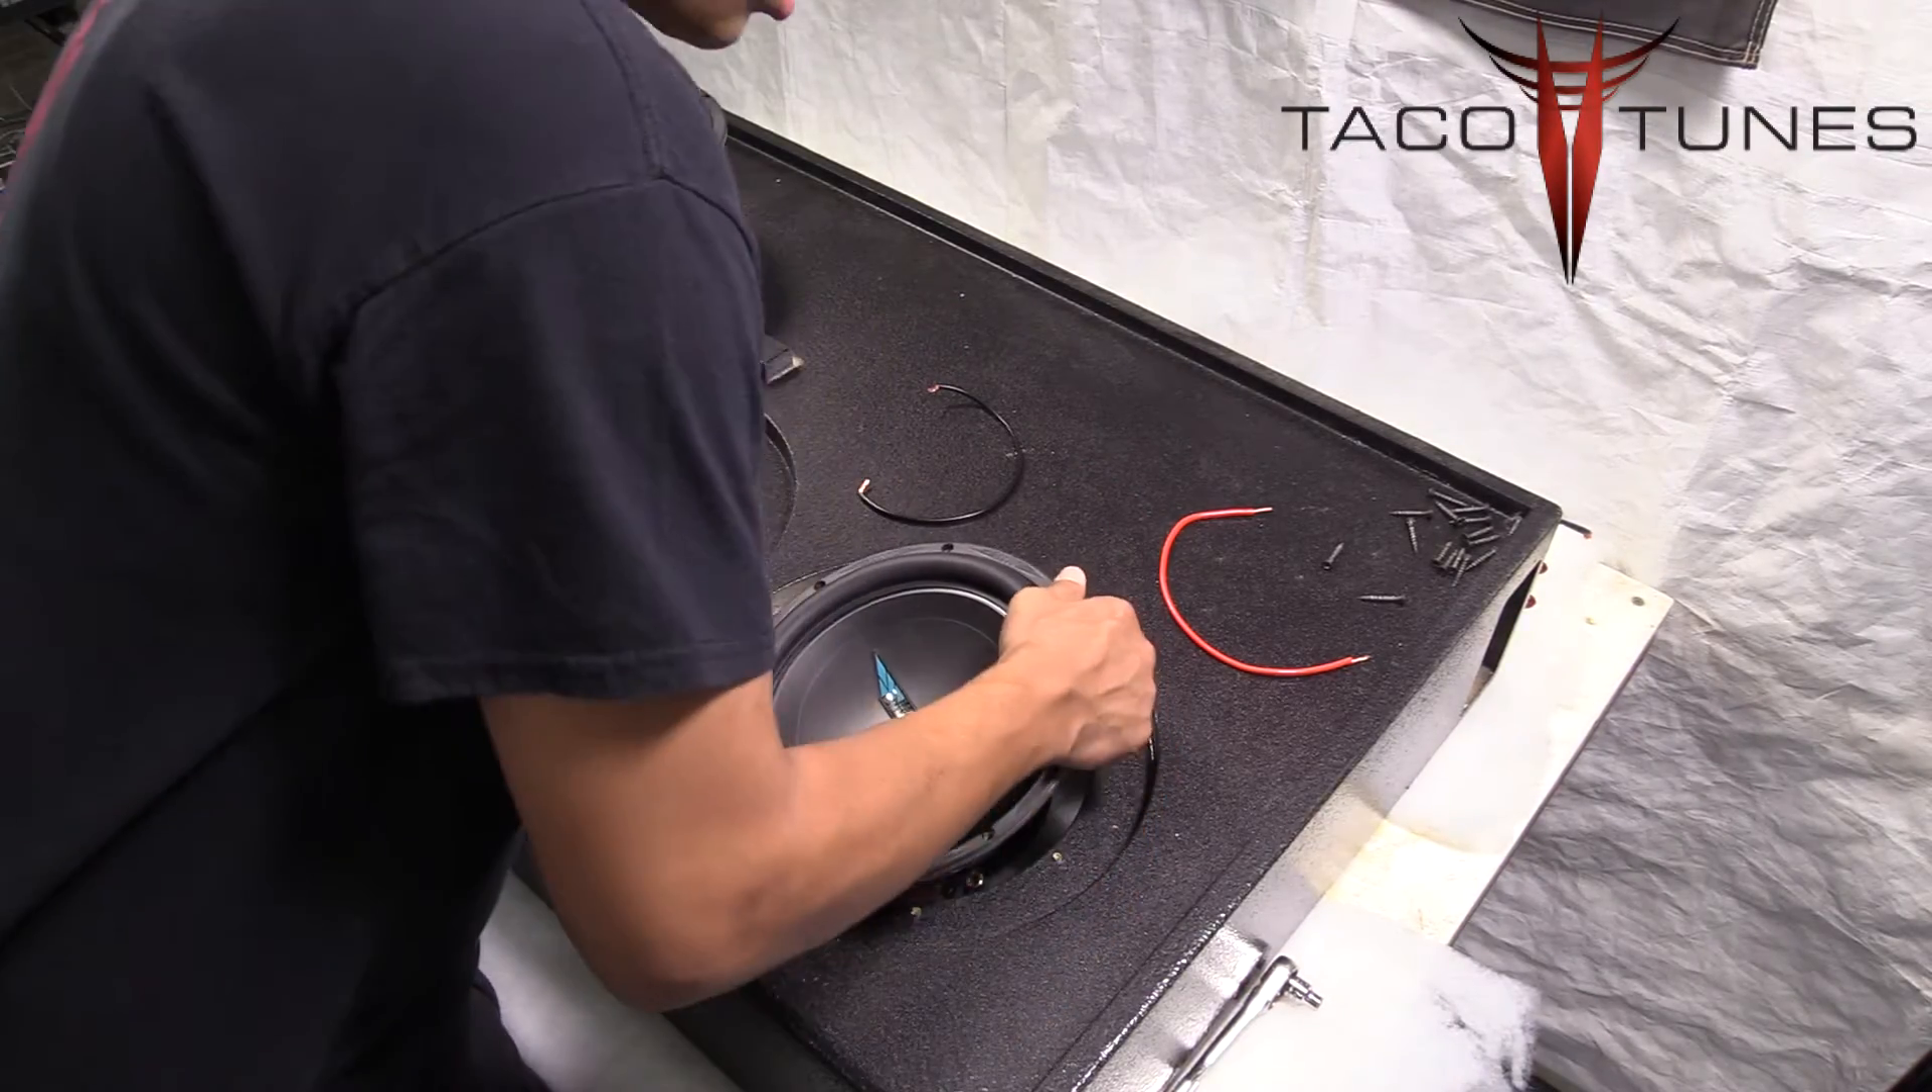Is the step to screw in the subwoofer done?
No.